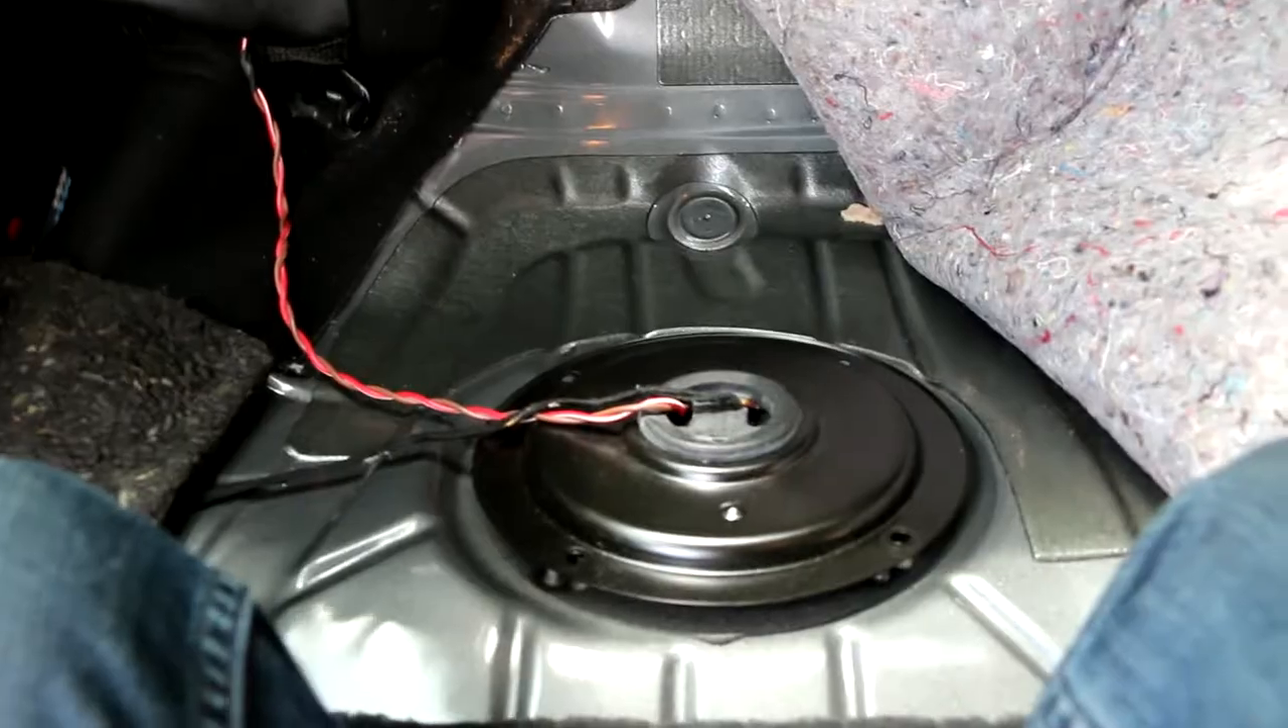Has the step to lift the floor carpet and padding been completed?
Yes.